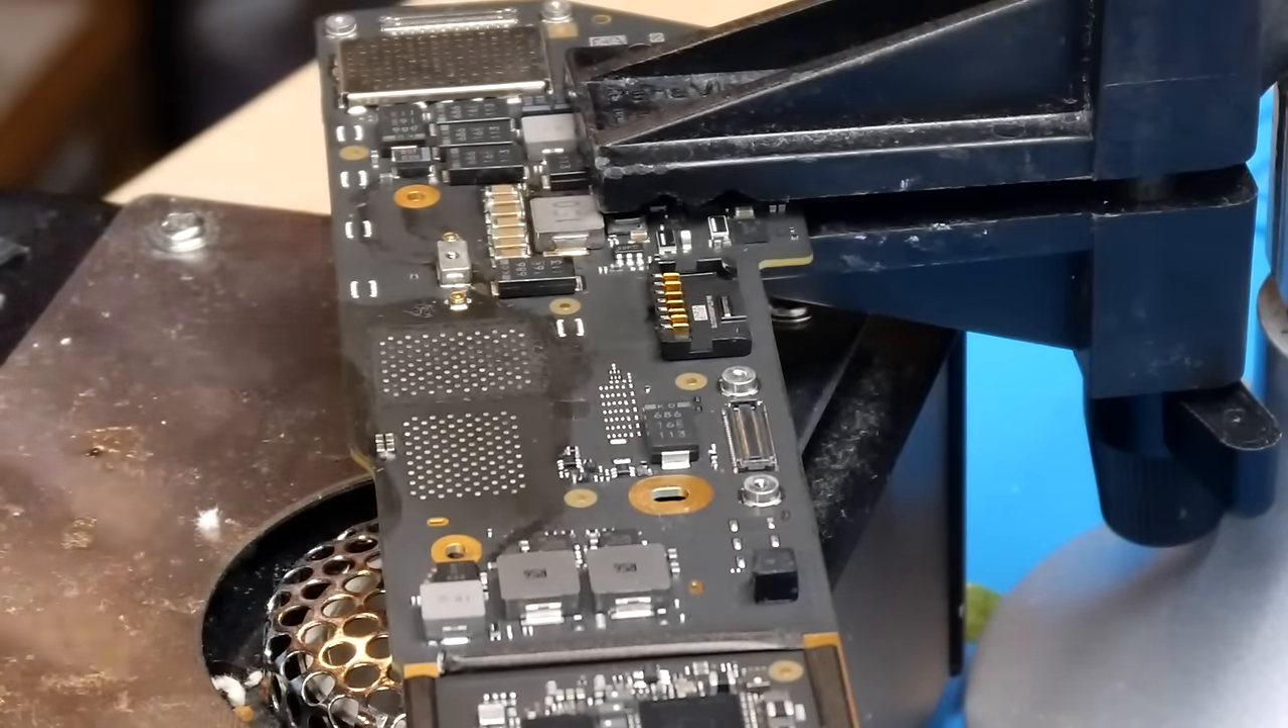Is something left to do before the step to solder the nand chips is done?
Yes.